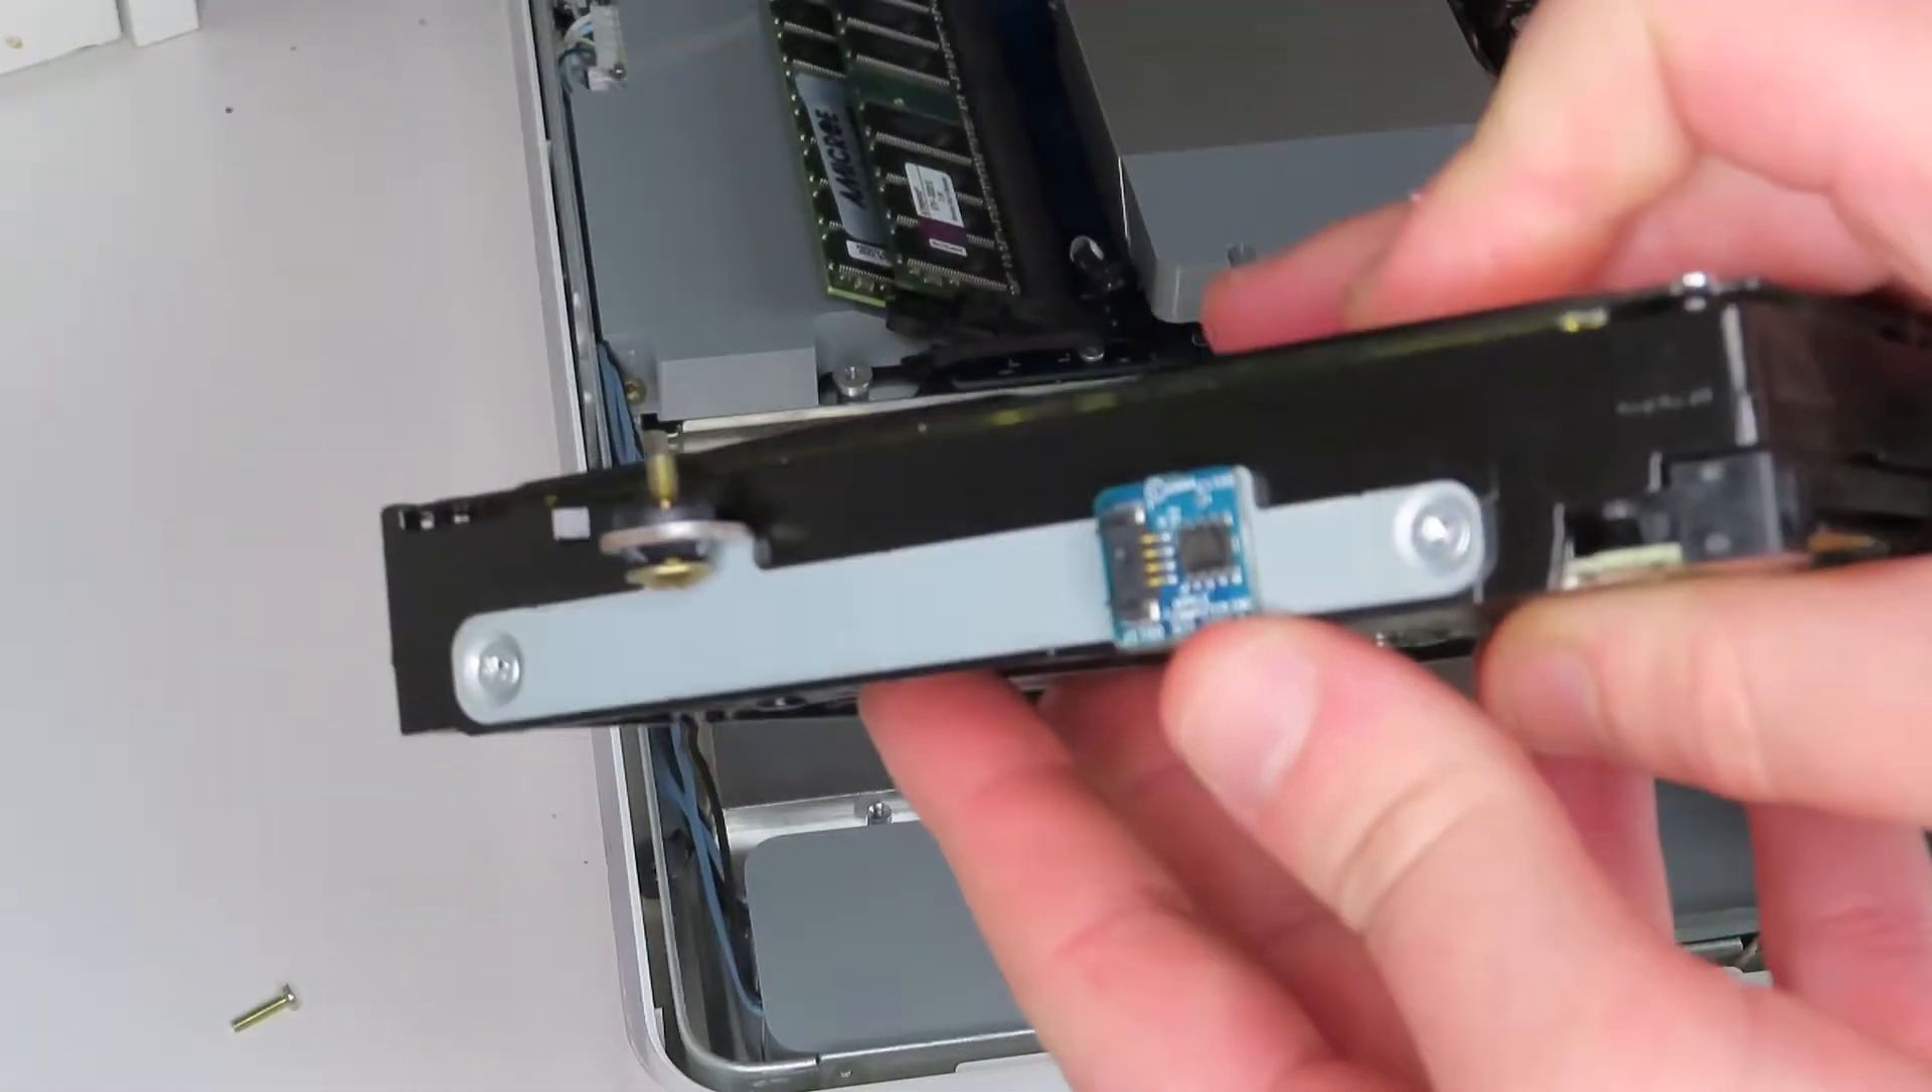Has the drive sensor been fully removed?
No.